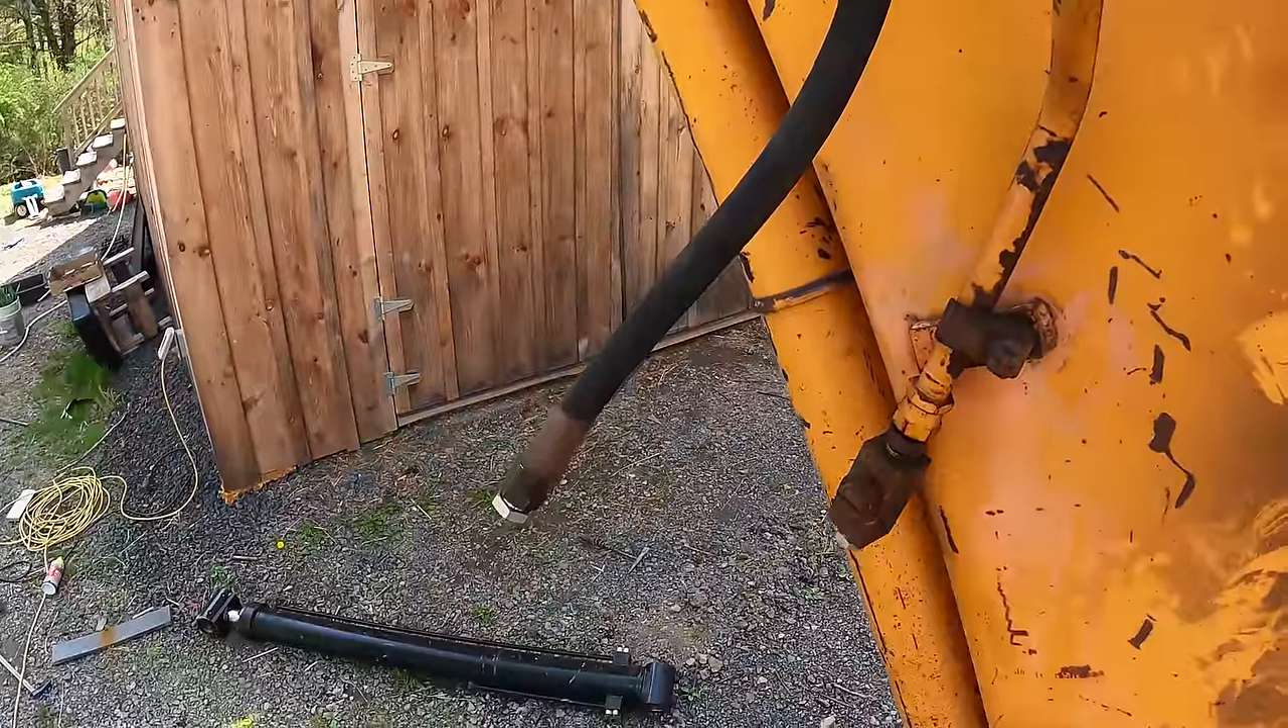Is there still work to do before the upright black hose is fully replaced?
Yes.